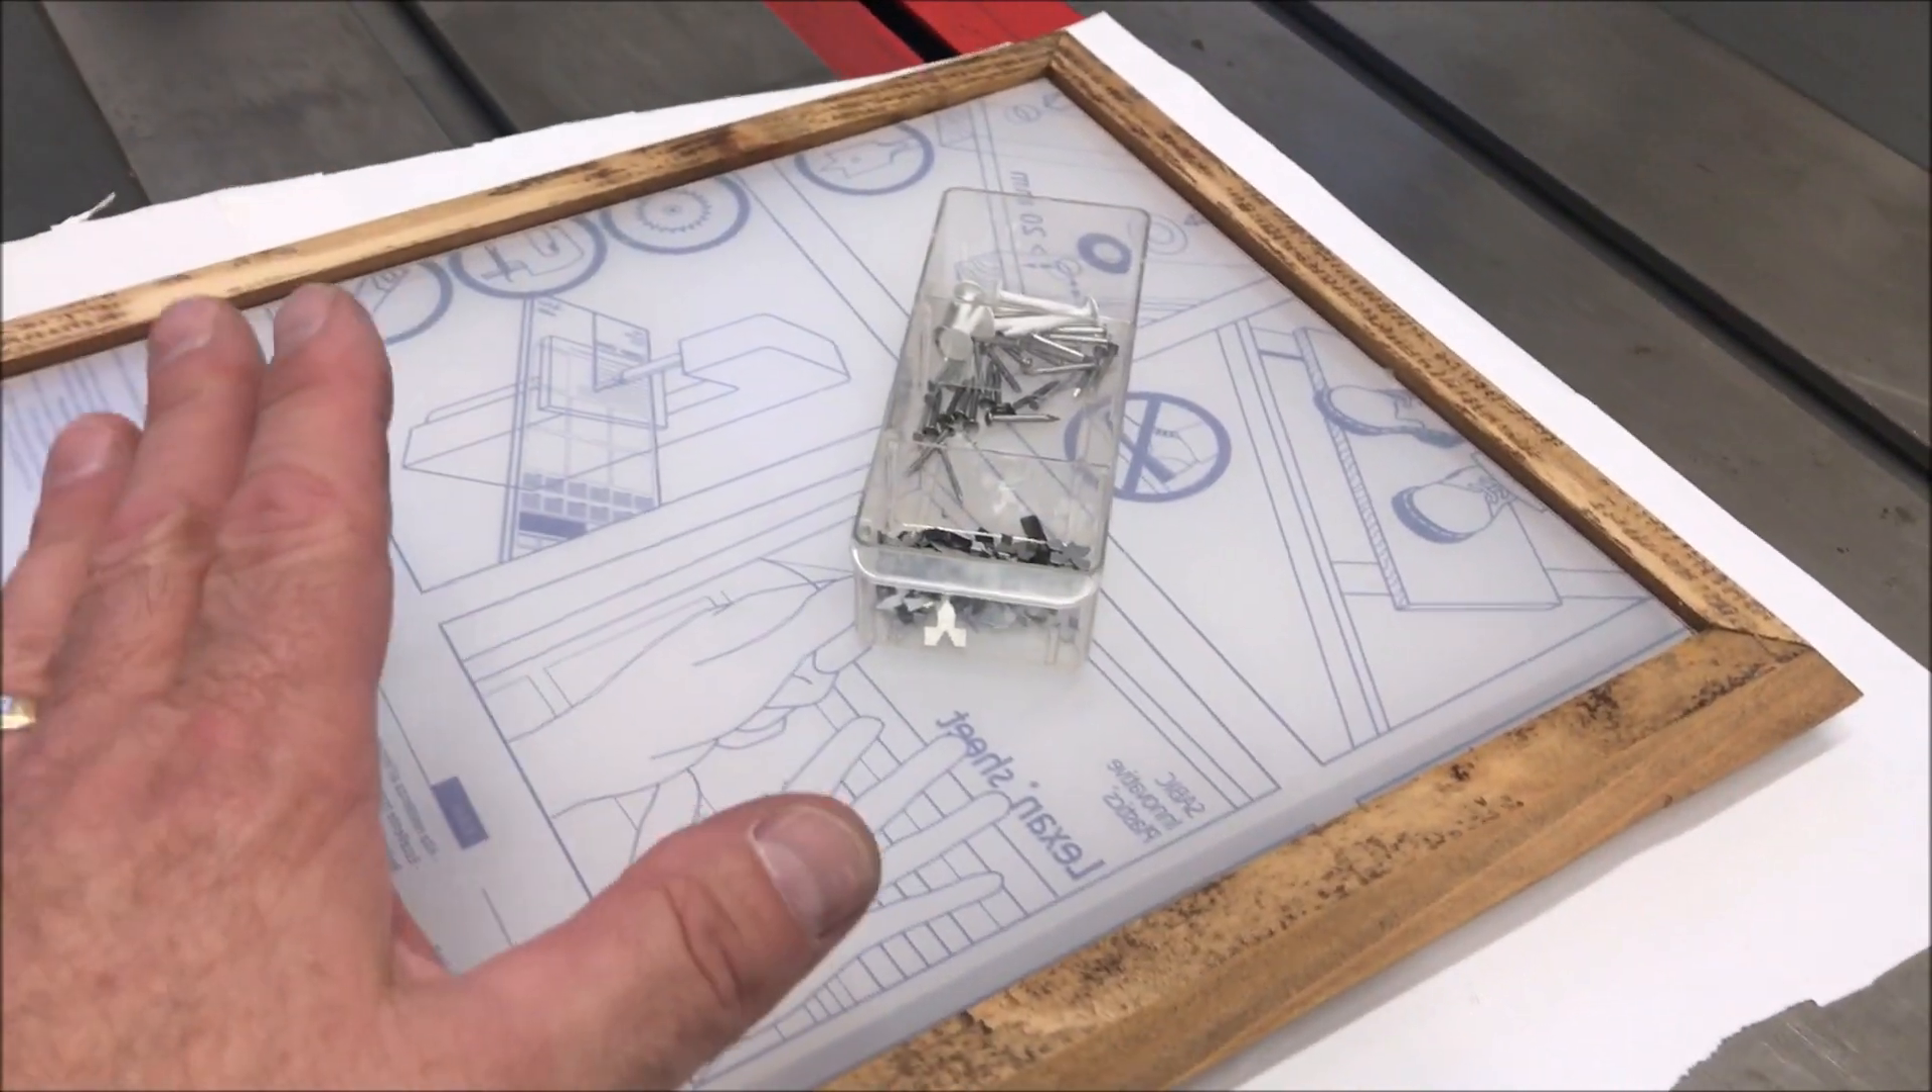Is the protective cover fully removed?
No.